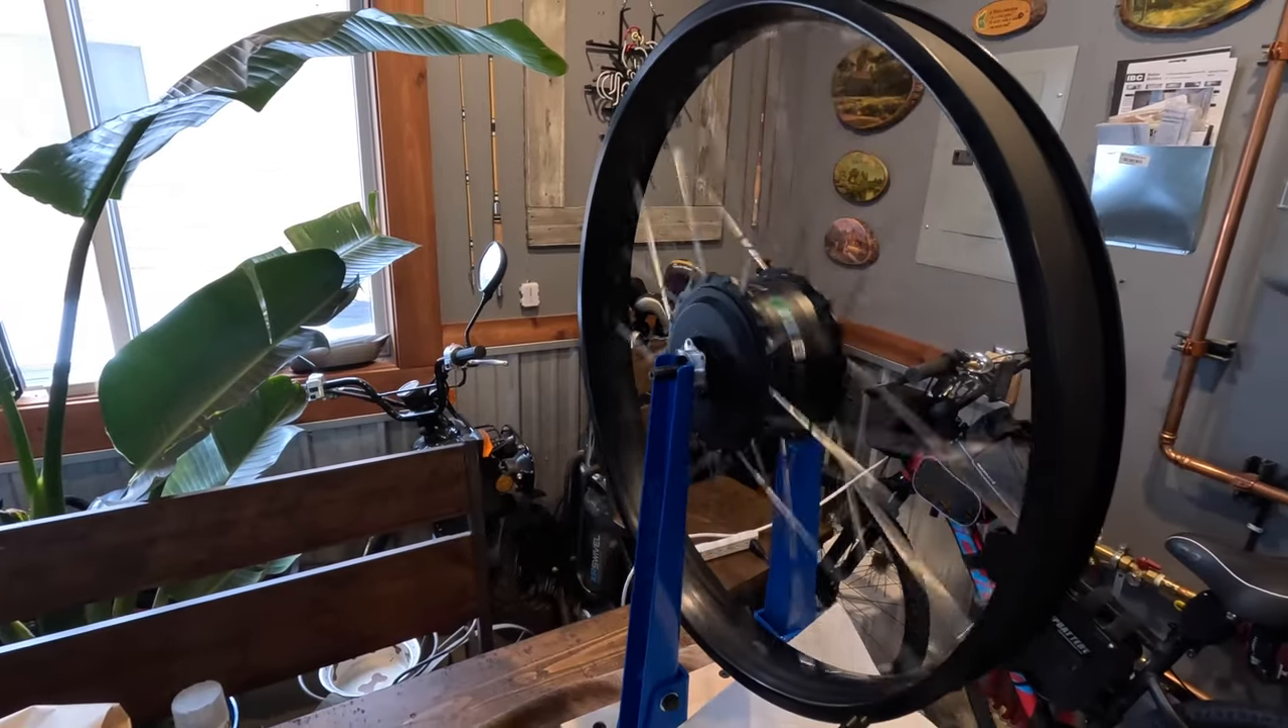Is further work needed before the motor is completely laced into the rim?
No.